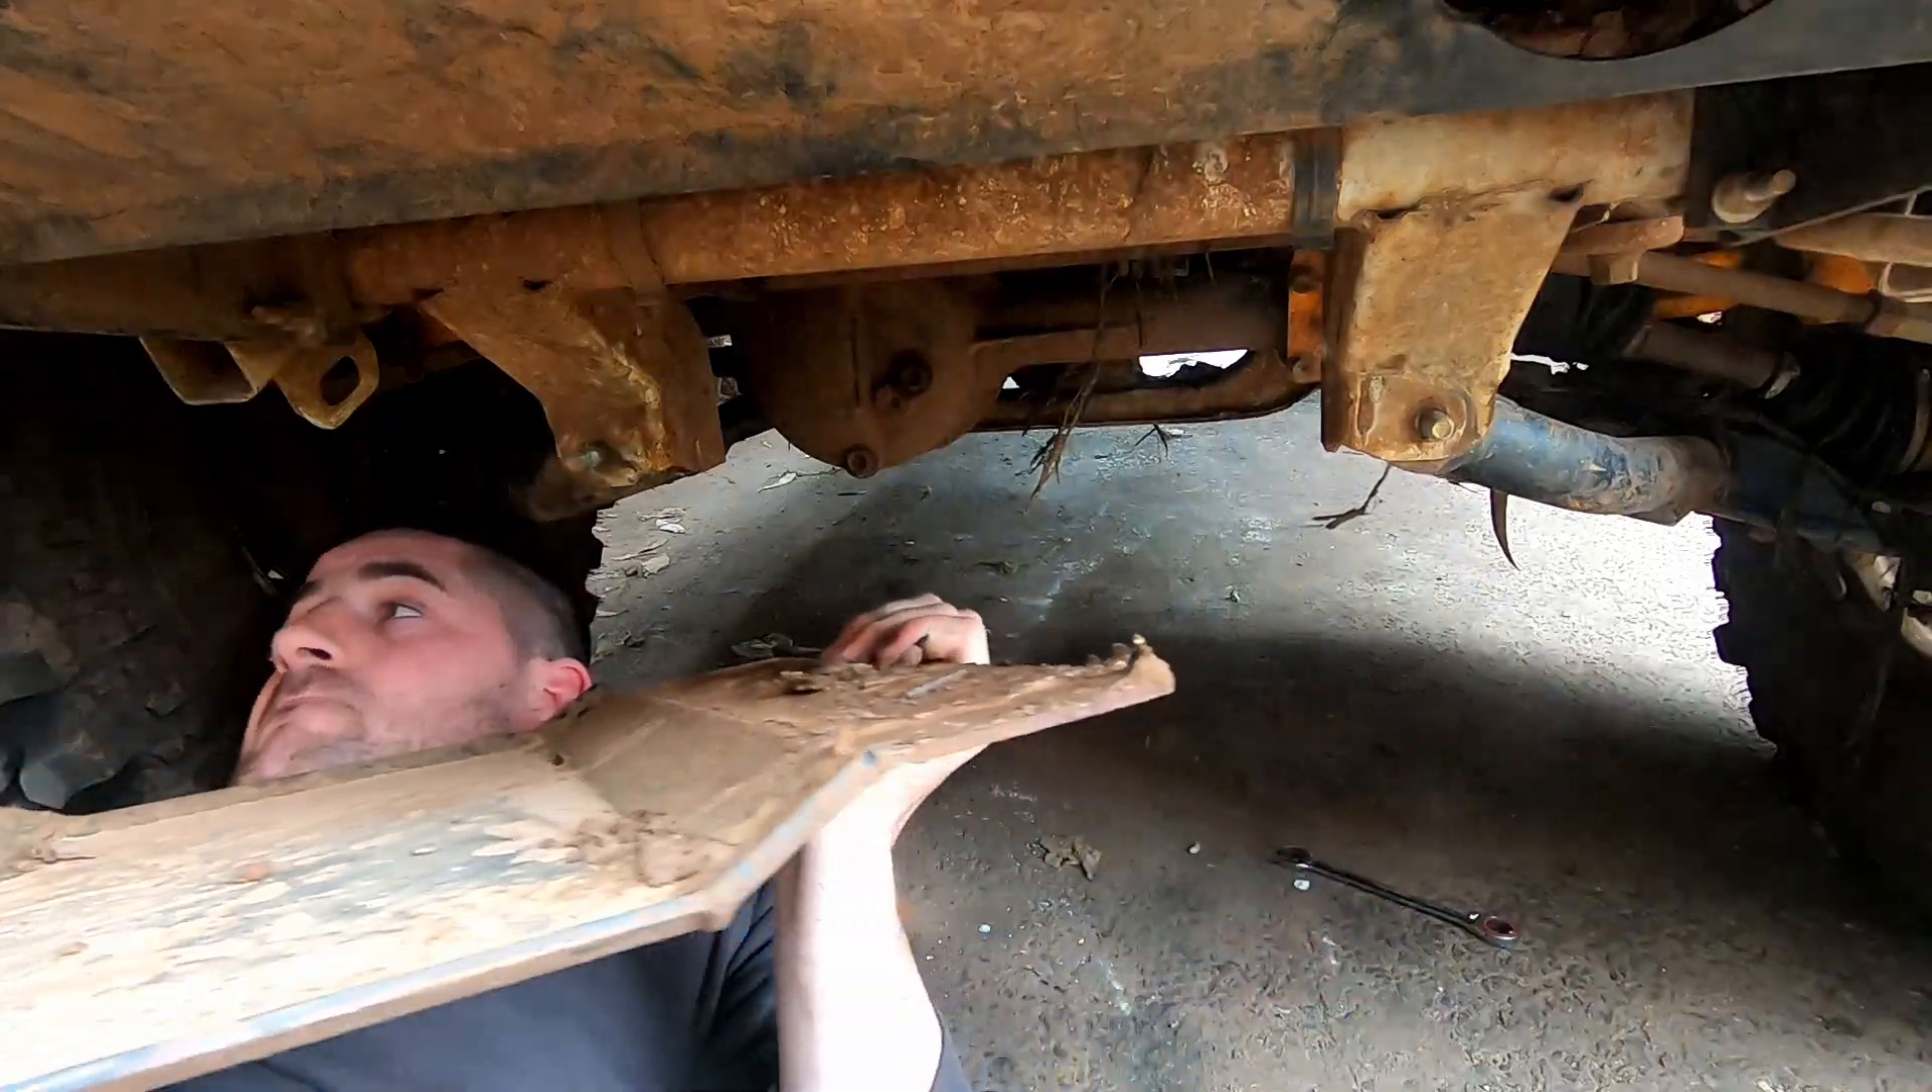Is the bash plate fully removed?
Yes.